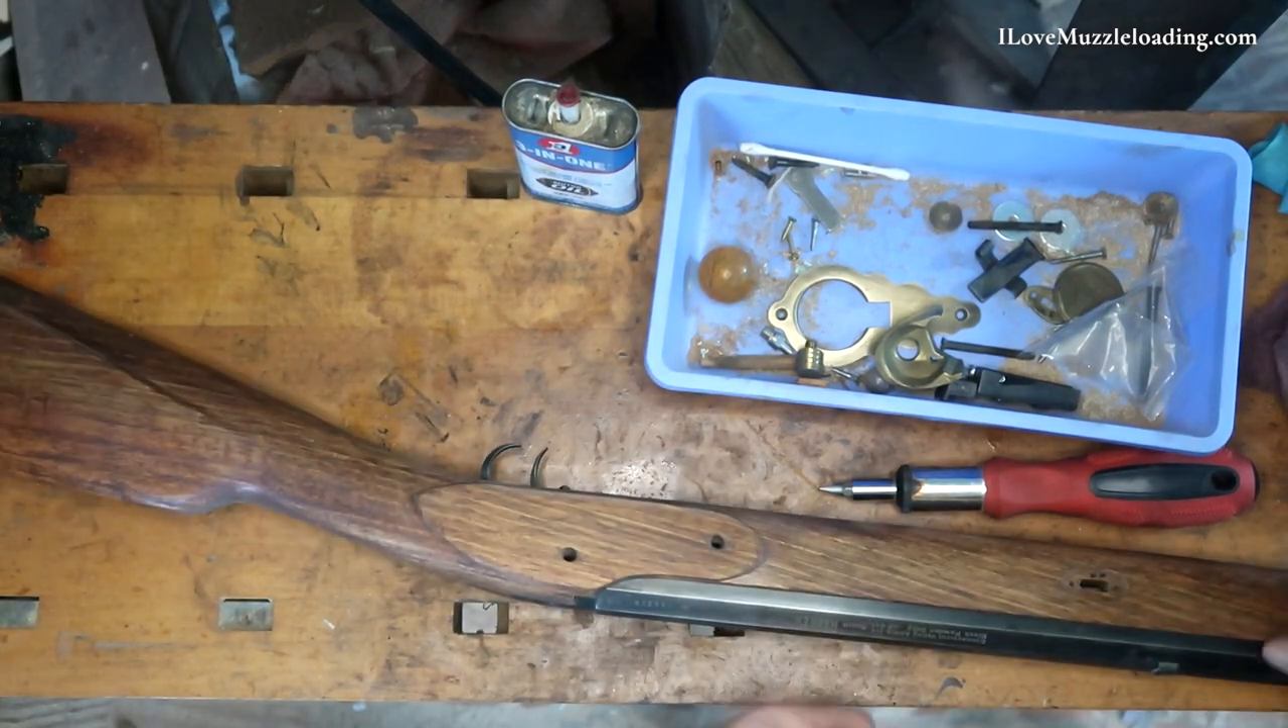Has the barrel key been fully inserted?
No.